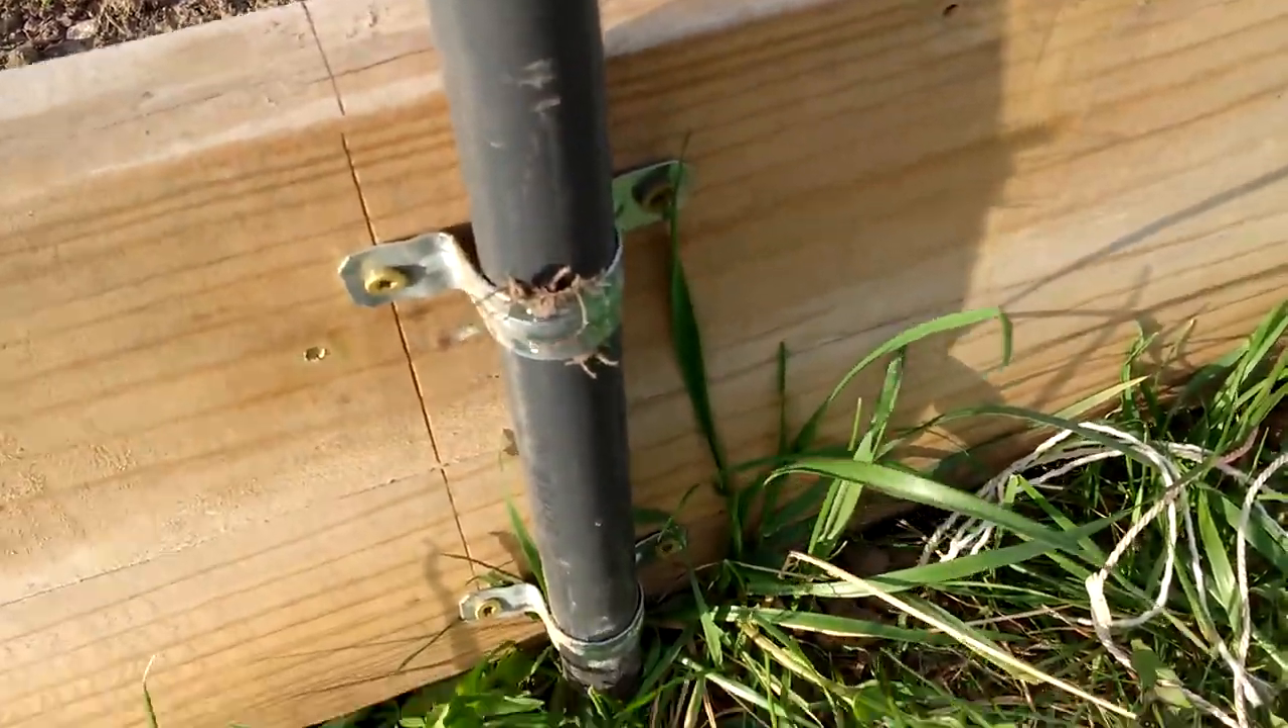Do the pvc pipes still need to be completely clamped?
No.